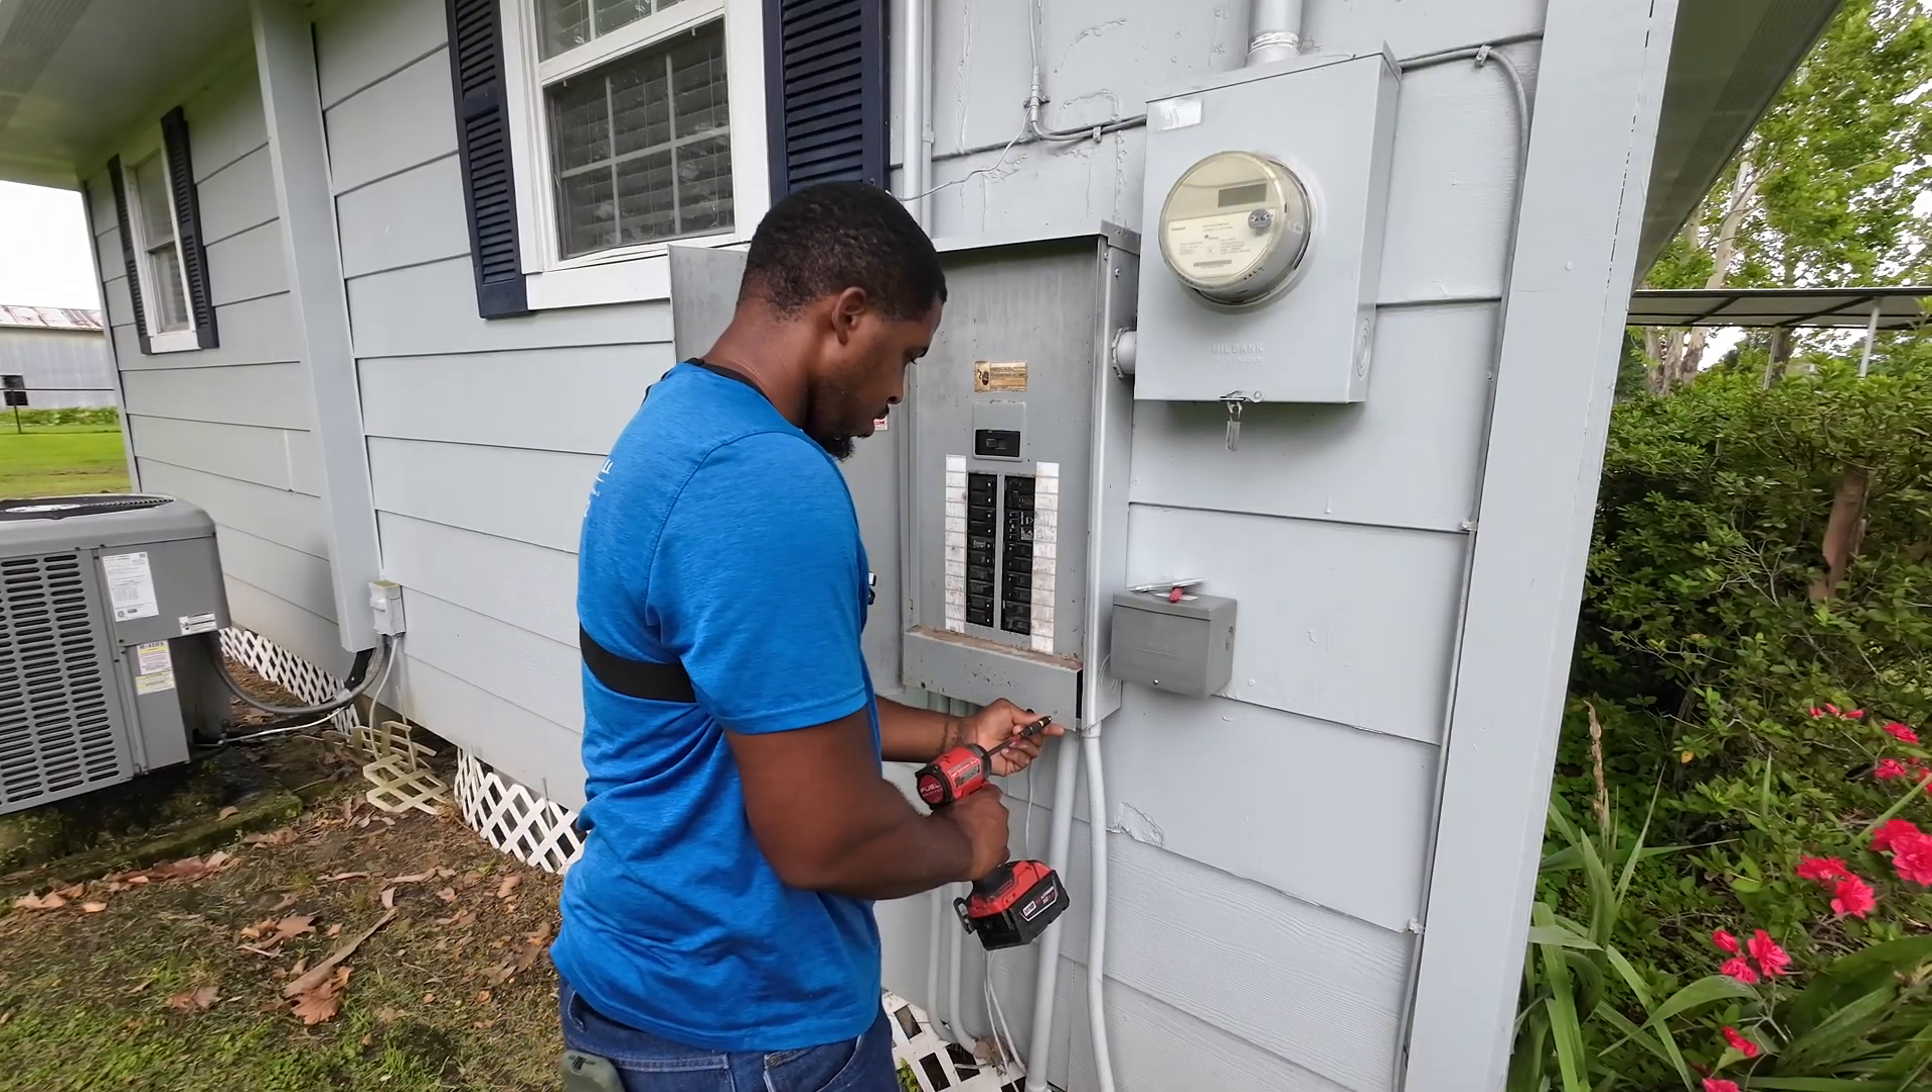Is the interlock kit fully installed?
No.